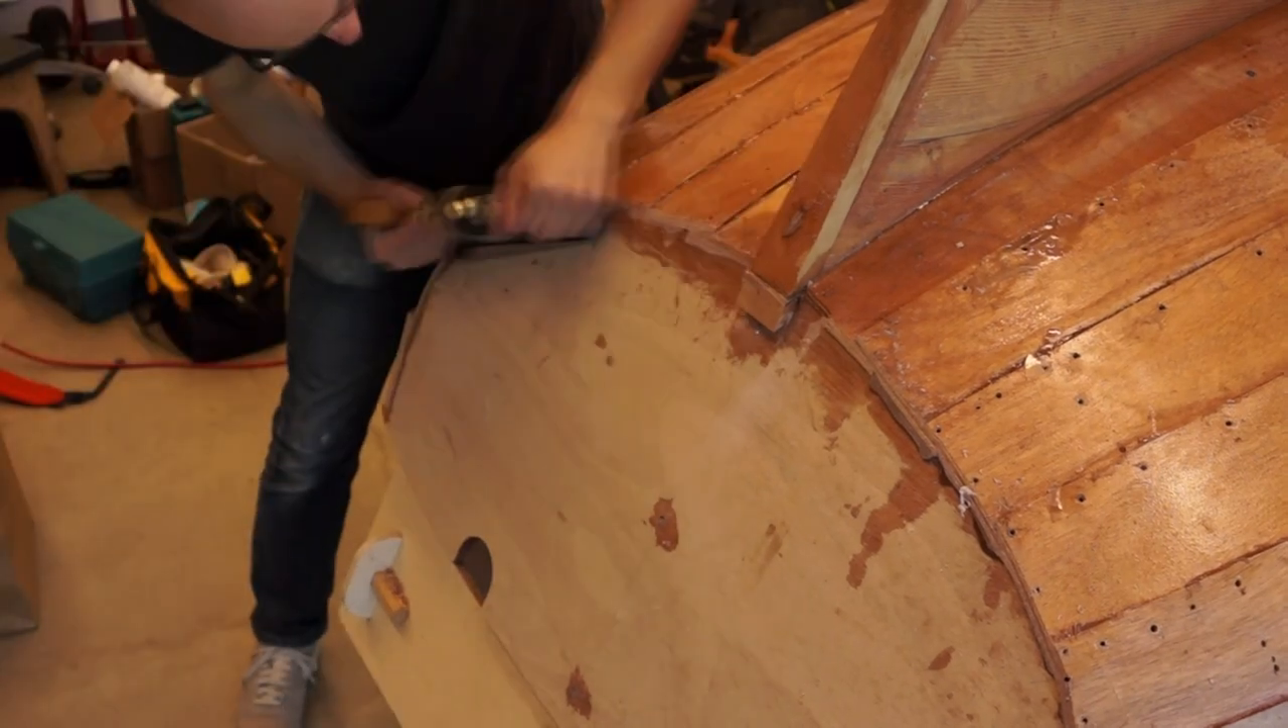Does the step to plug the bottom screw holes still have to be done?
Yes.